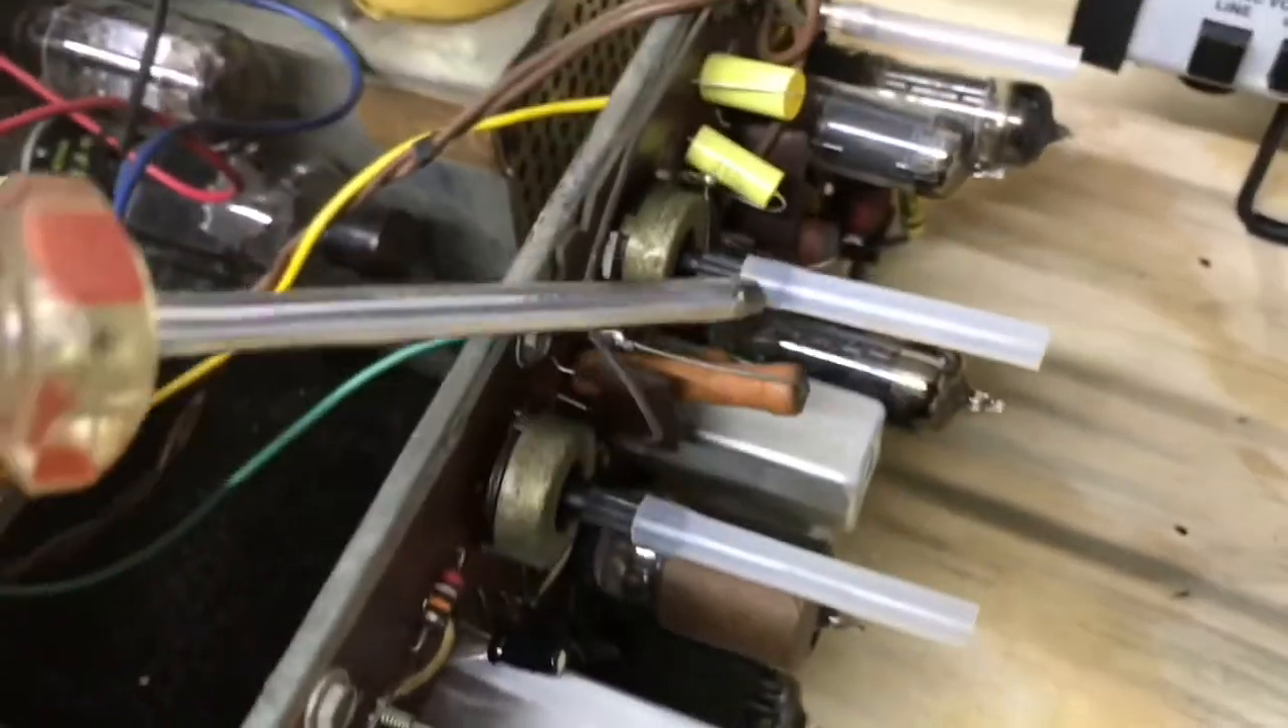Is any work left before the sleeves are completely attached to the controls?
No.